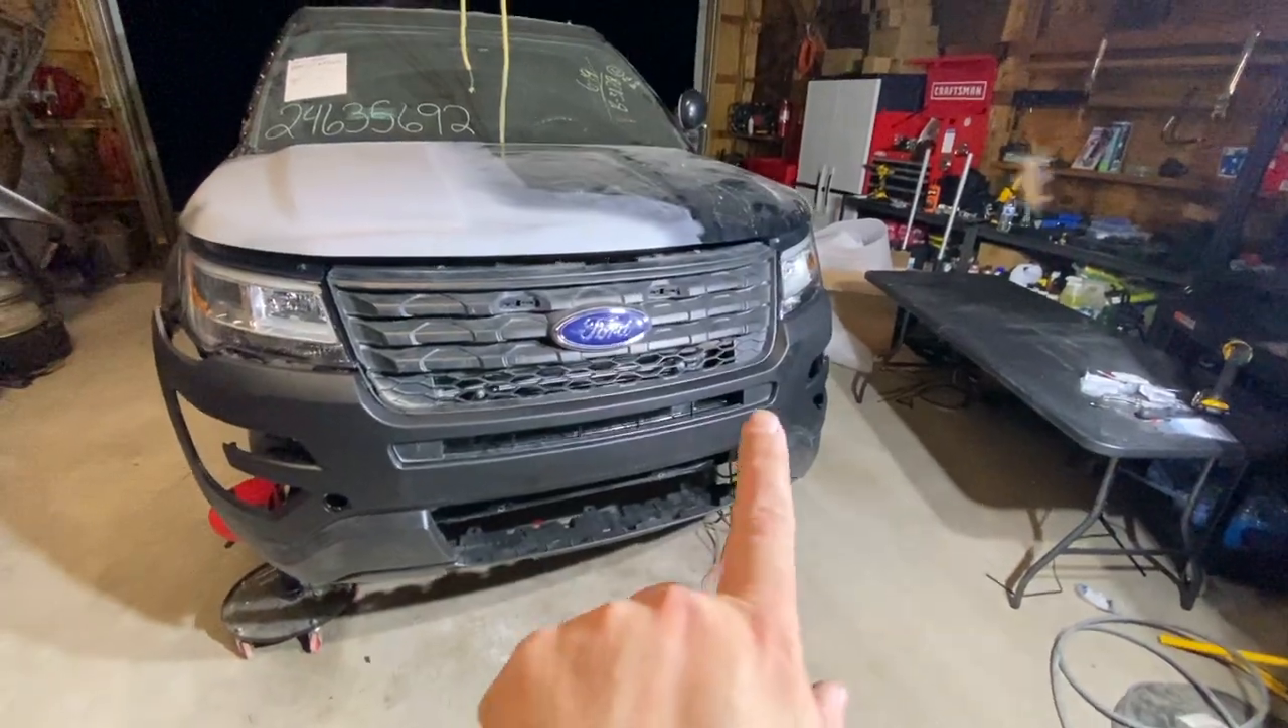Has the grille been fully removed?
No.